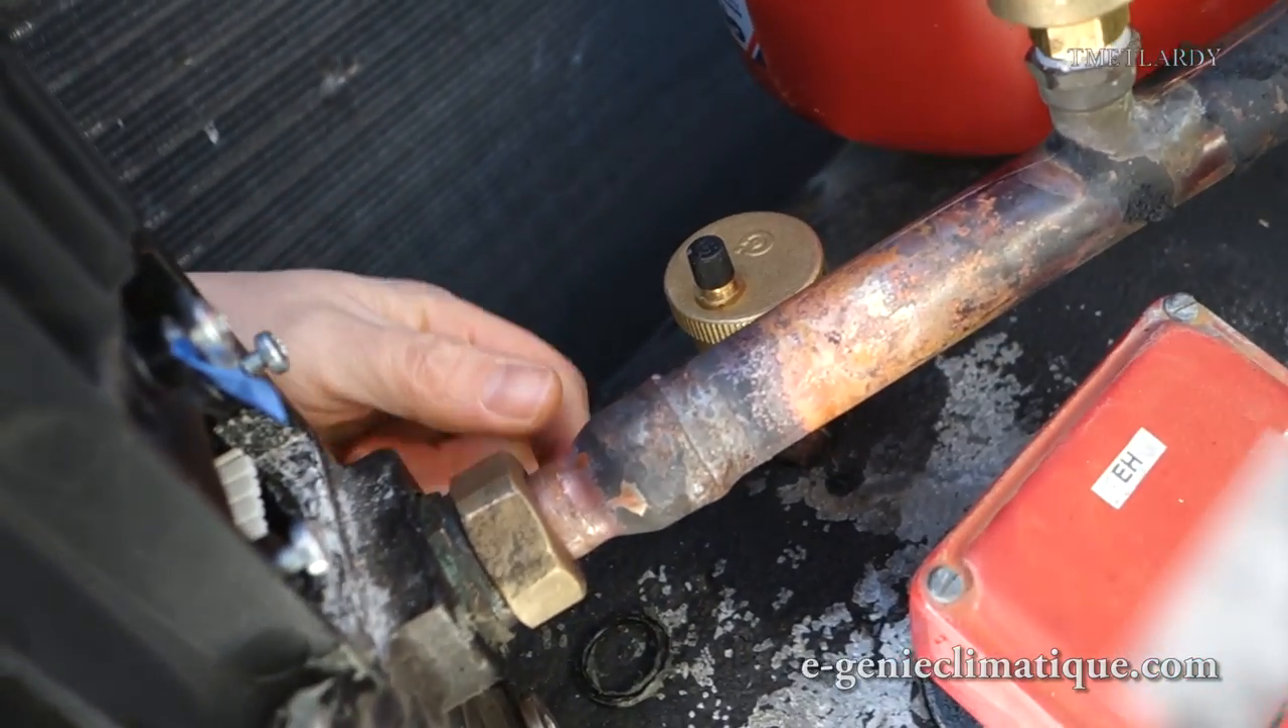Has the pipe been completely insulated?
No.